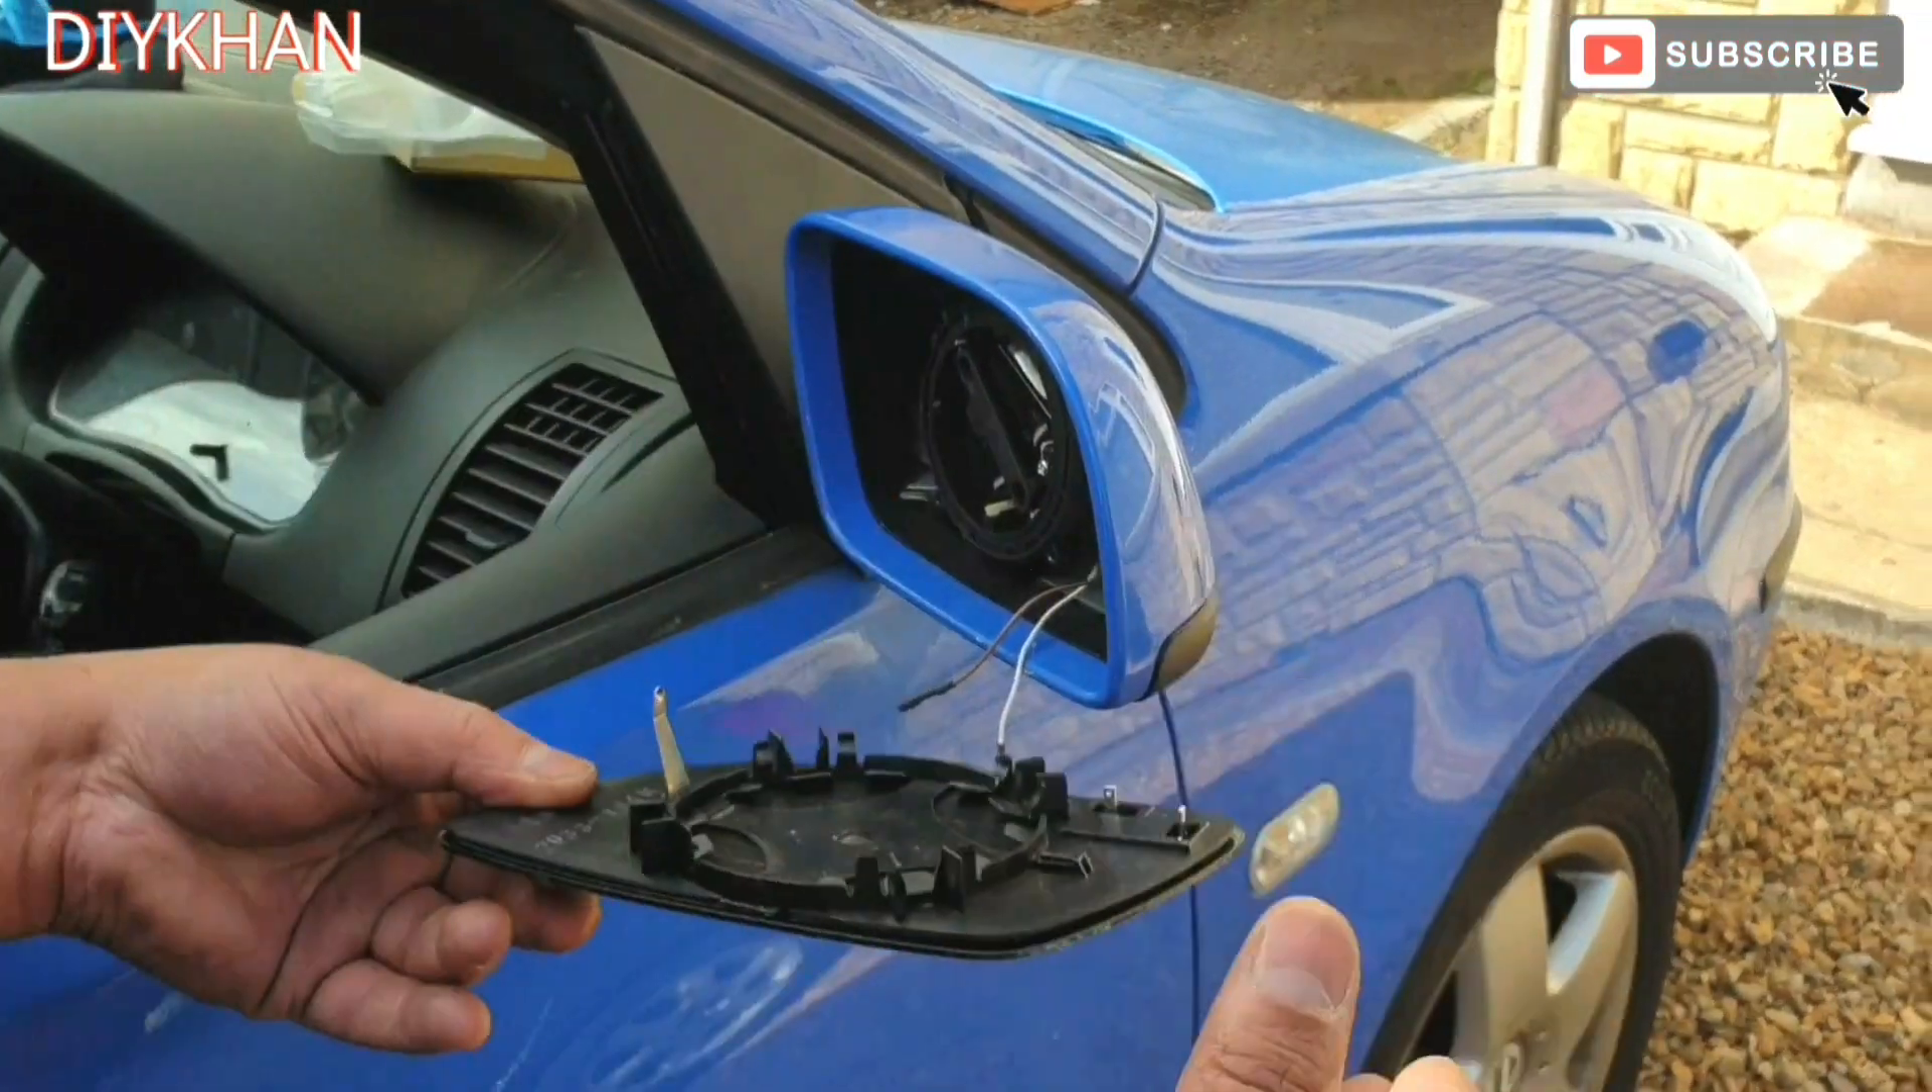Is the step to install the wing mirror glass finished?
No.